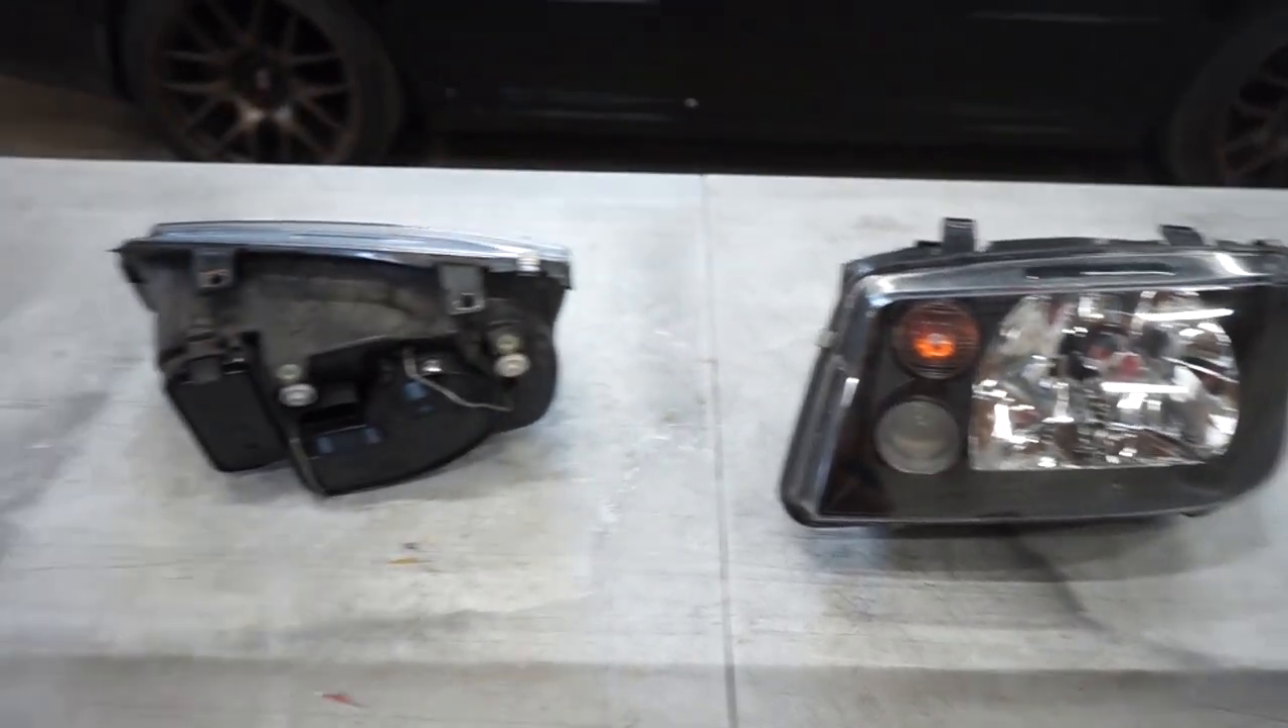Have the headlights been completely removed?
Yes.